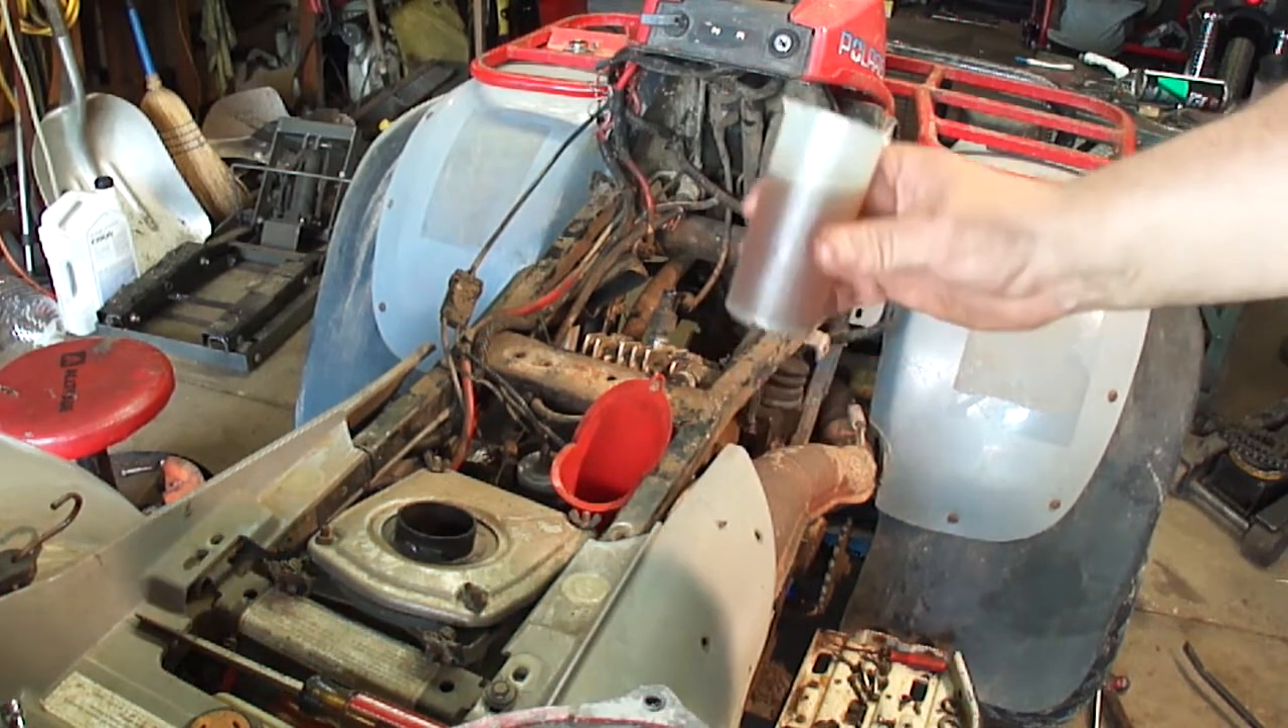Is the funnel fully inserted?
Yes.